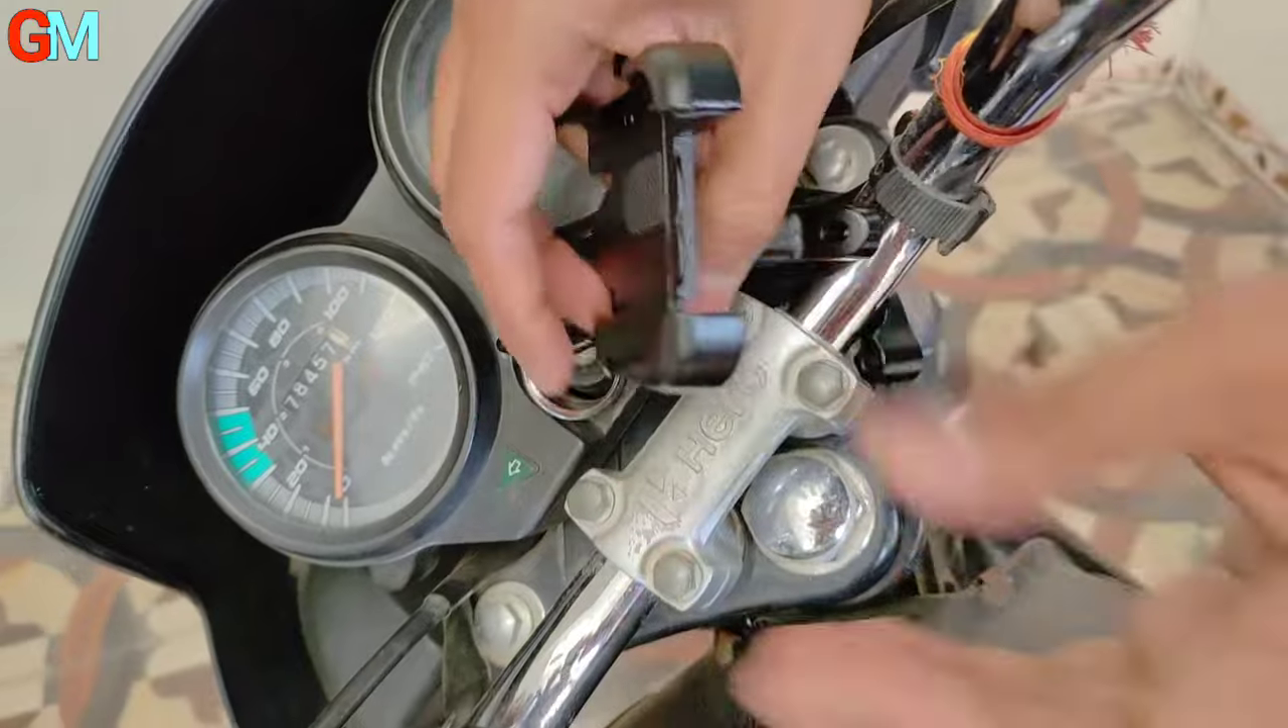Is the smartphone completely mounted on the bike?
No.